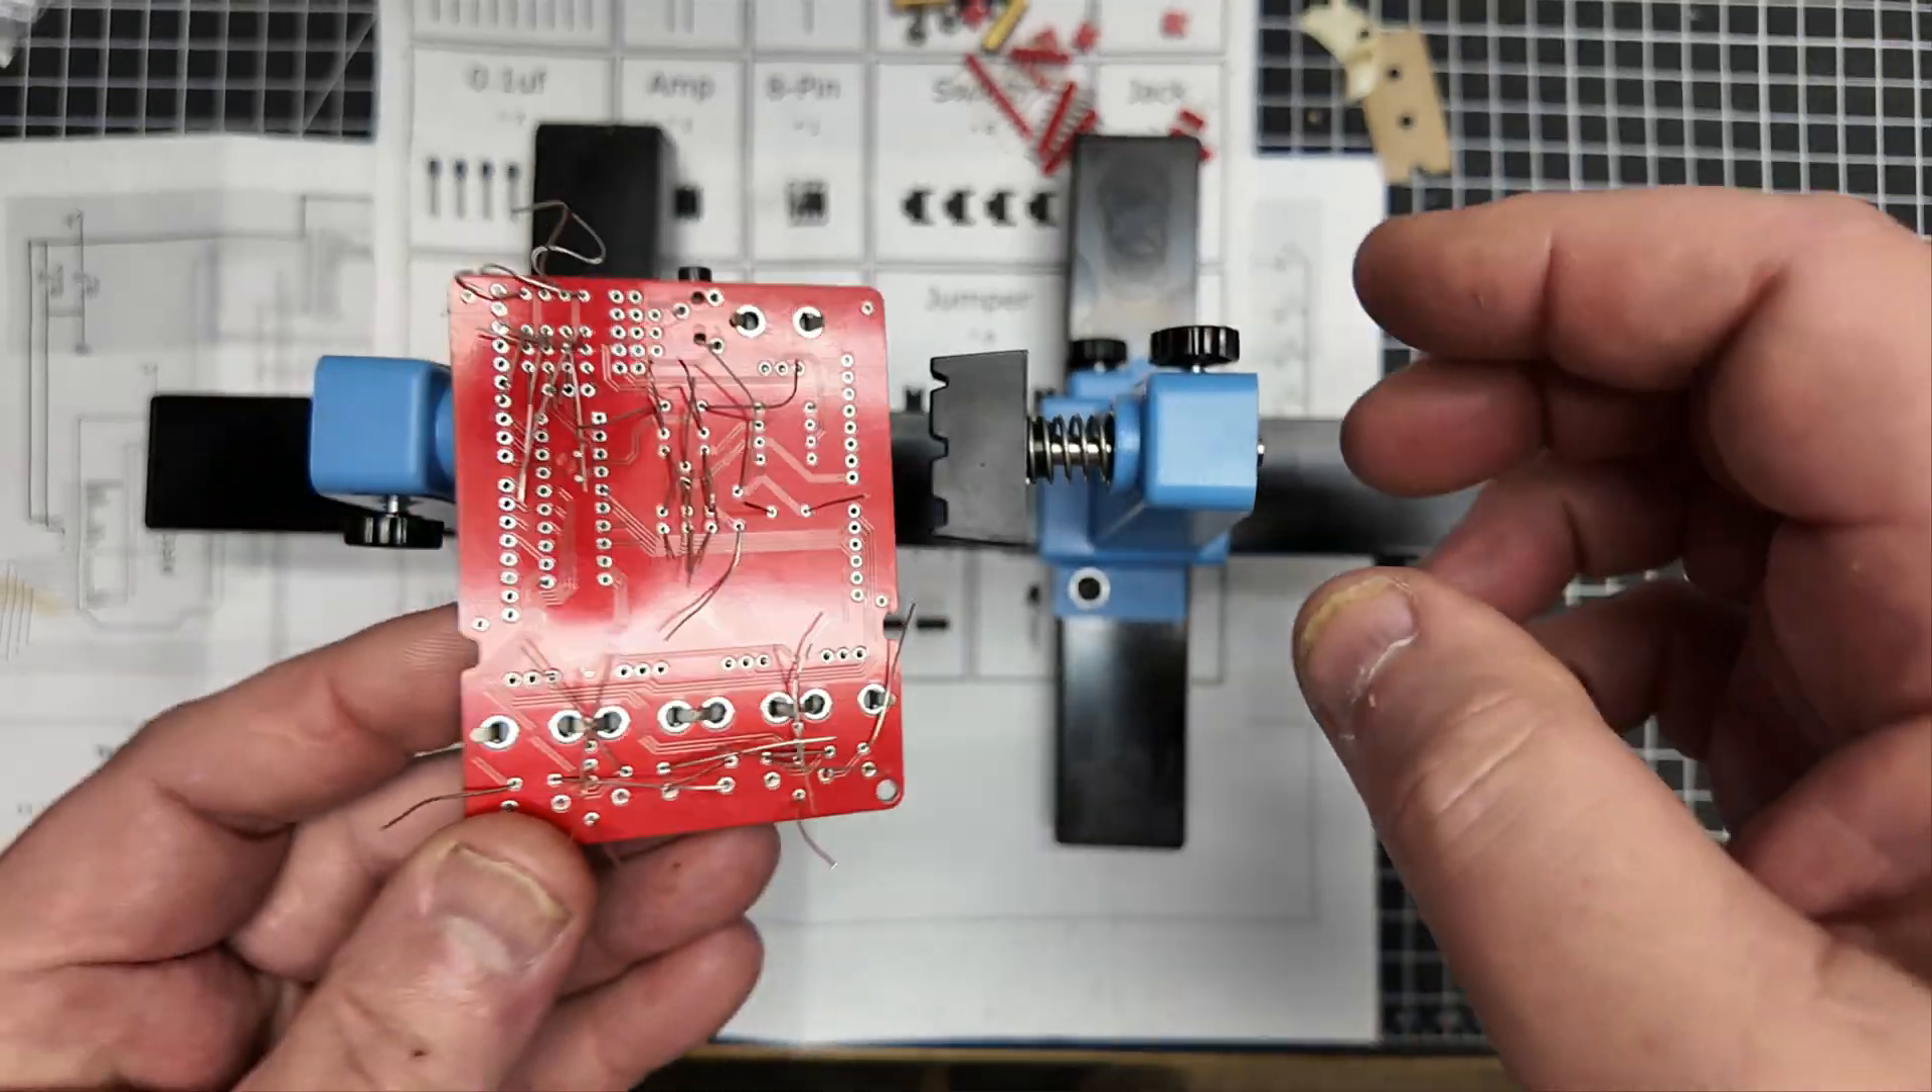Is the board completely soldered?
No.